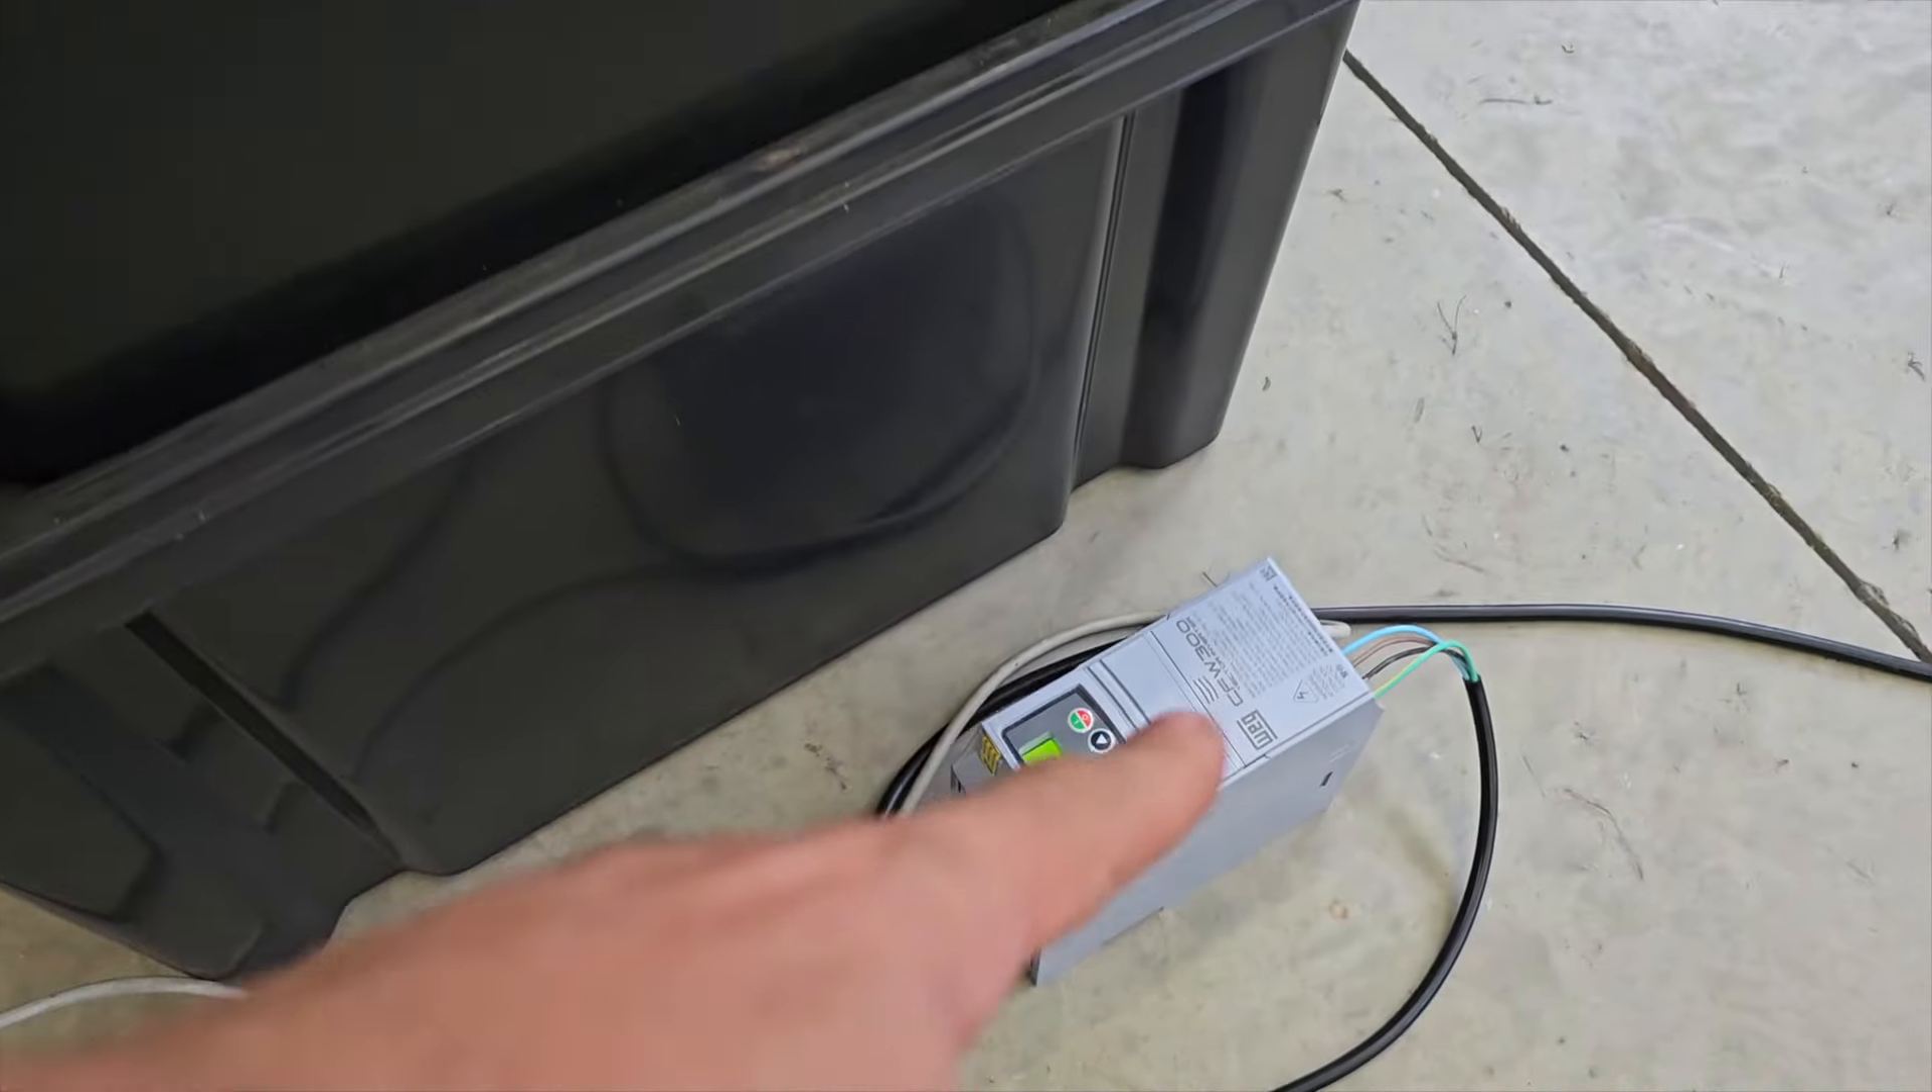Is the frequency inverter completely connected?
Yes.